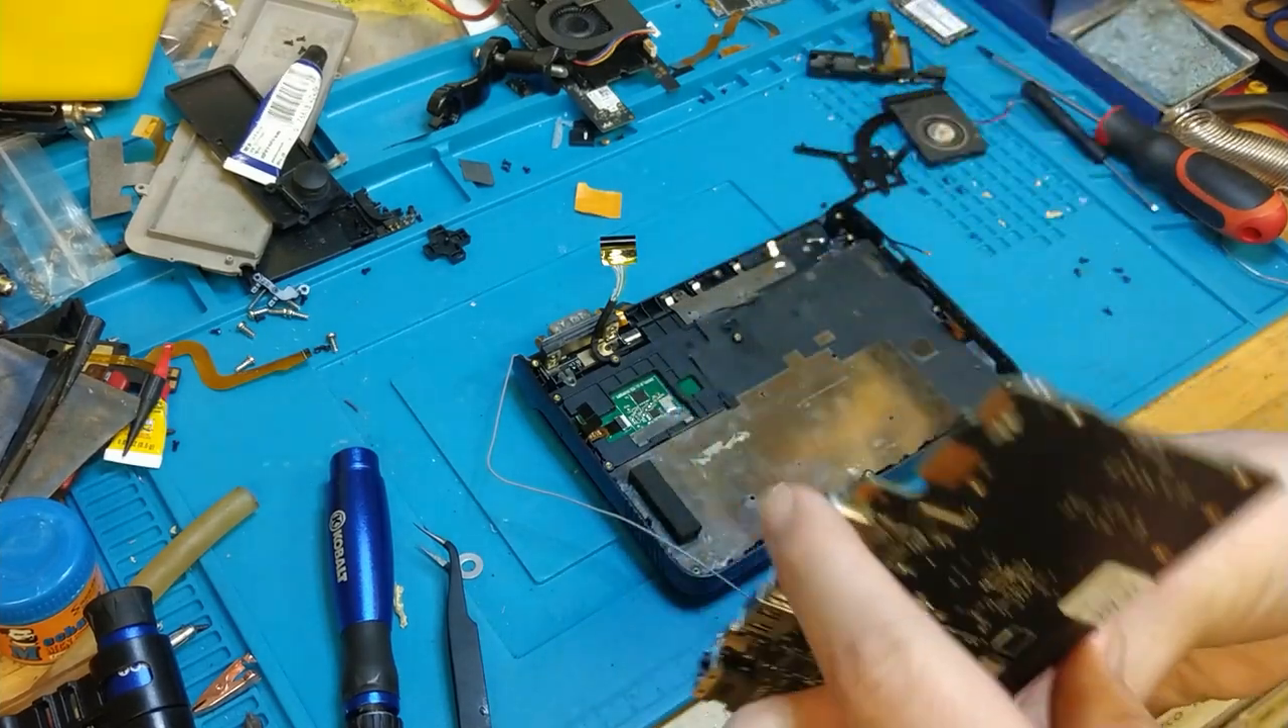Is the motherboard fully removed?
Yes.